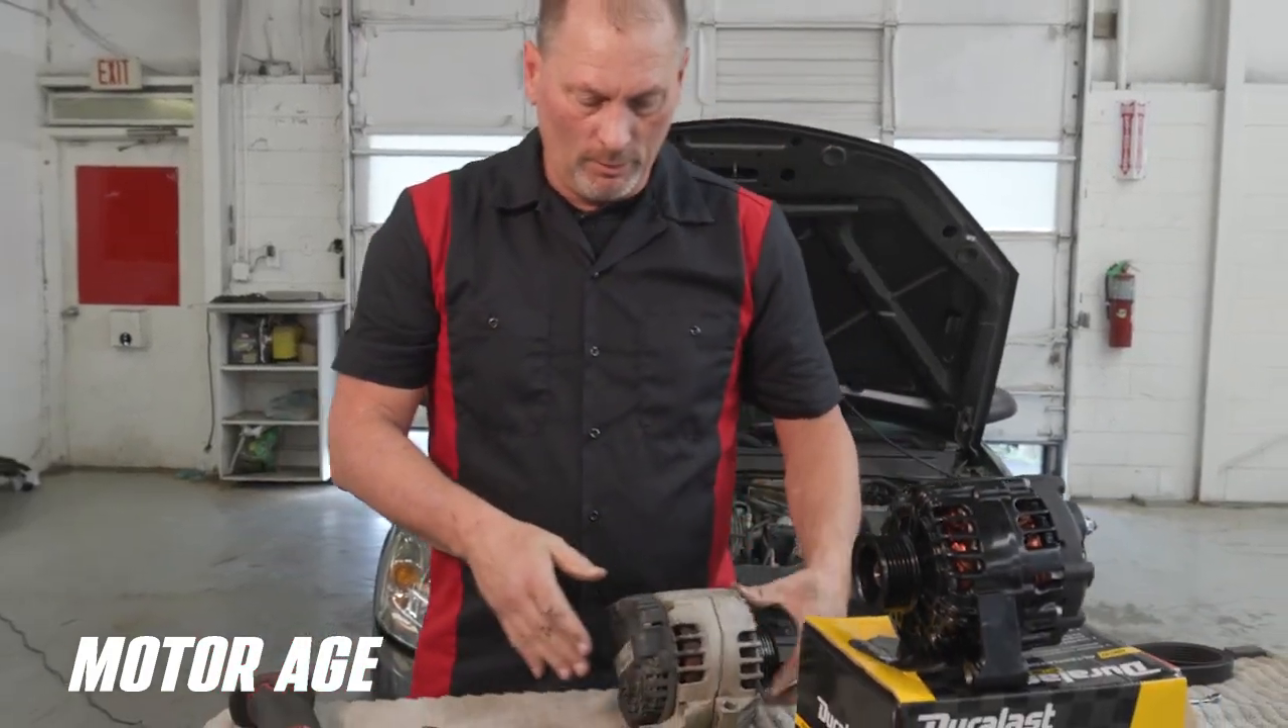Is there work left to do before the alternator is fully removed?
No.